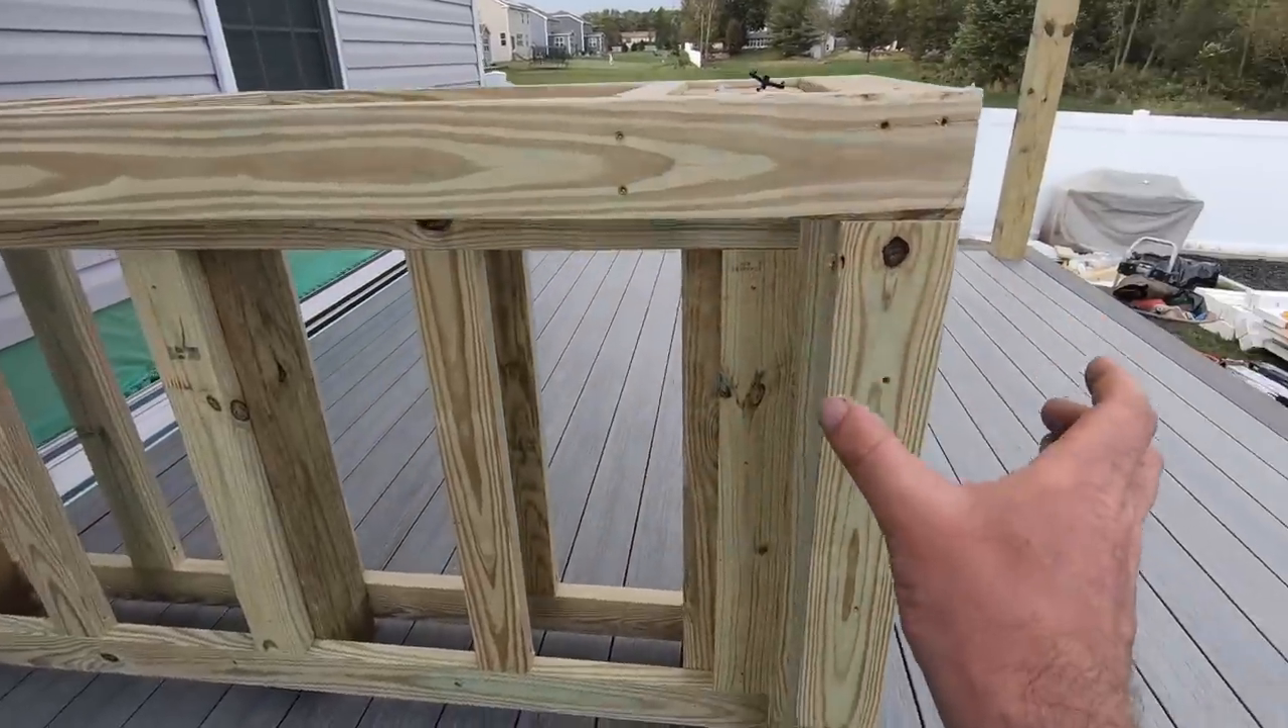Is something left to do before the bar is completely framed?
No.